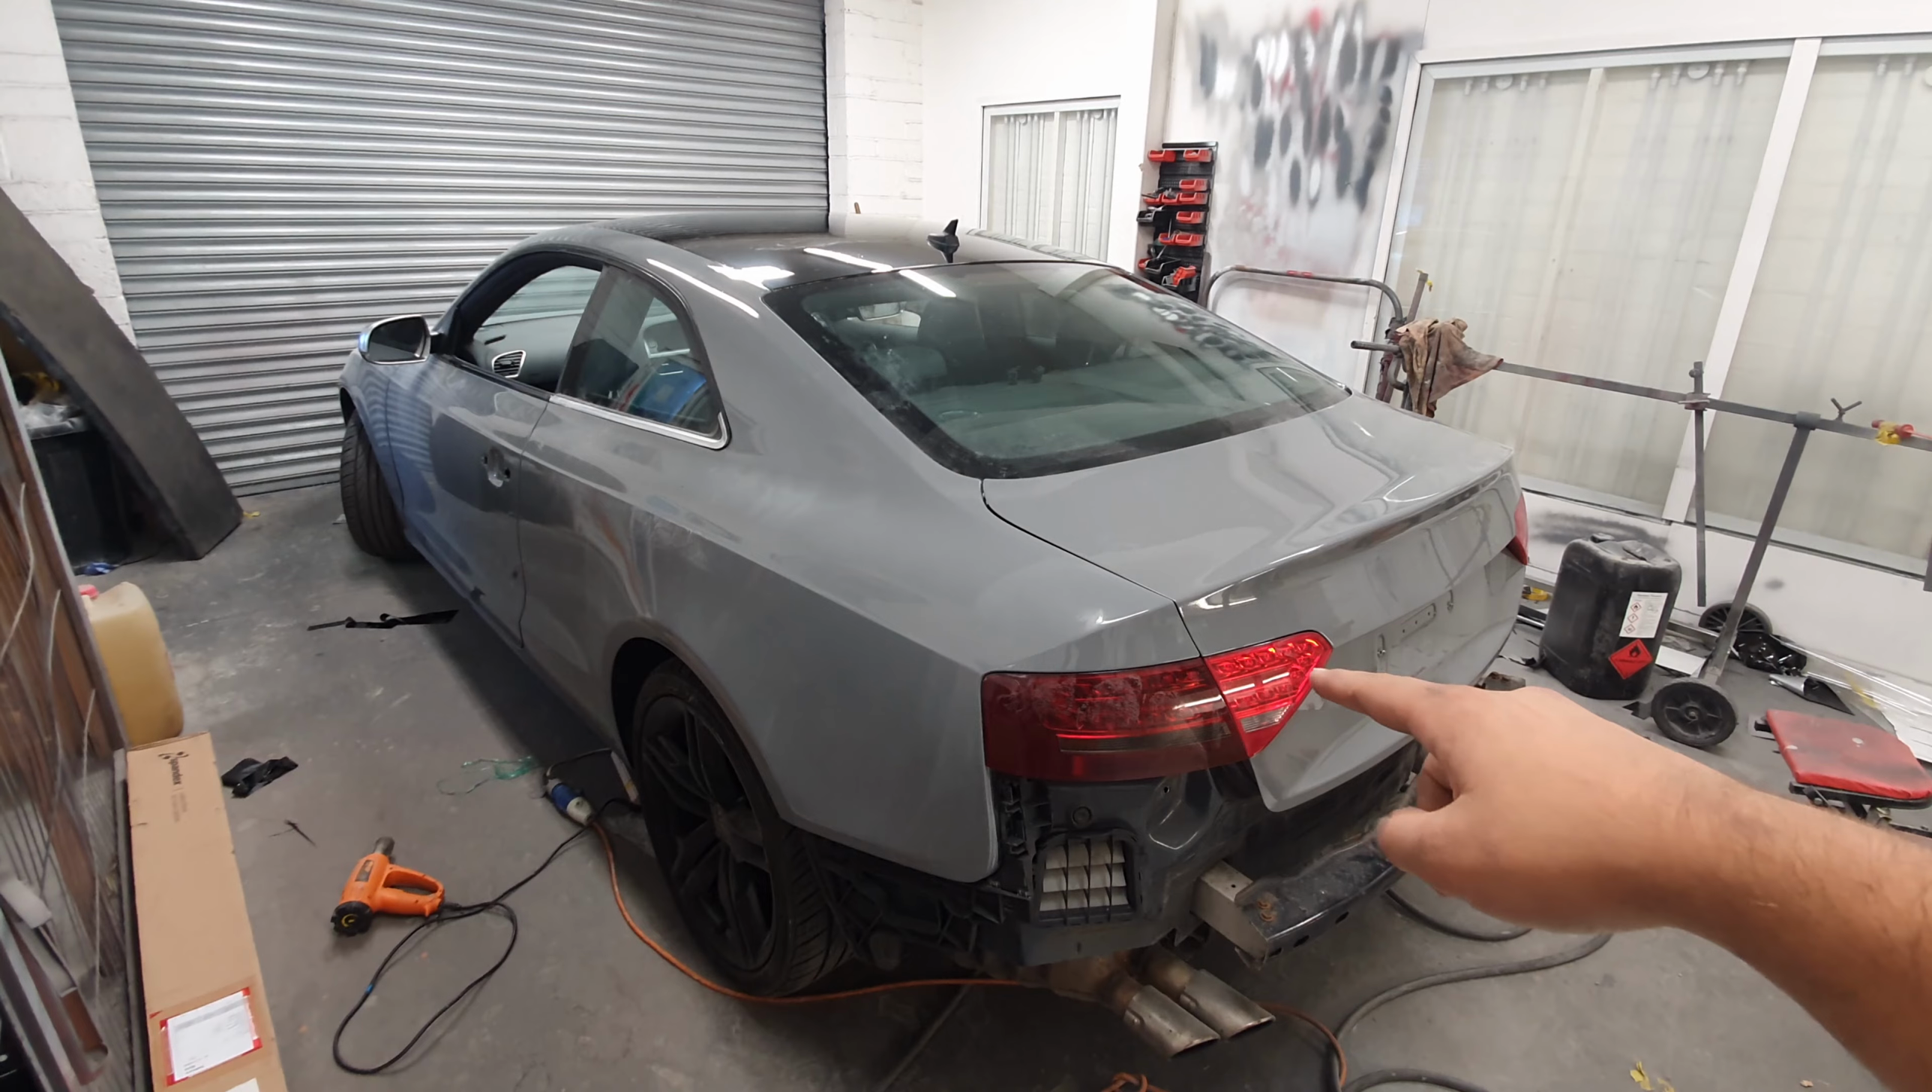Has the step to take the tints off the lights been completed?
No.